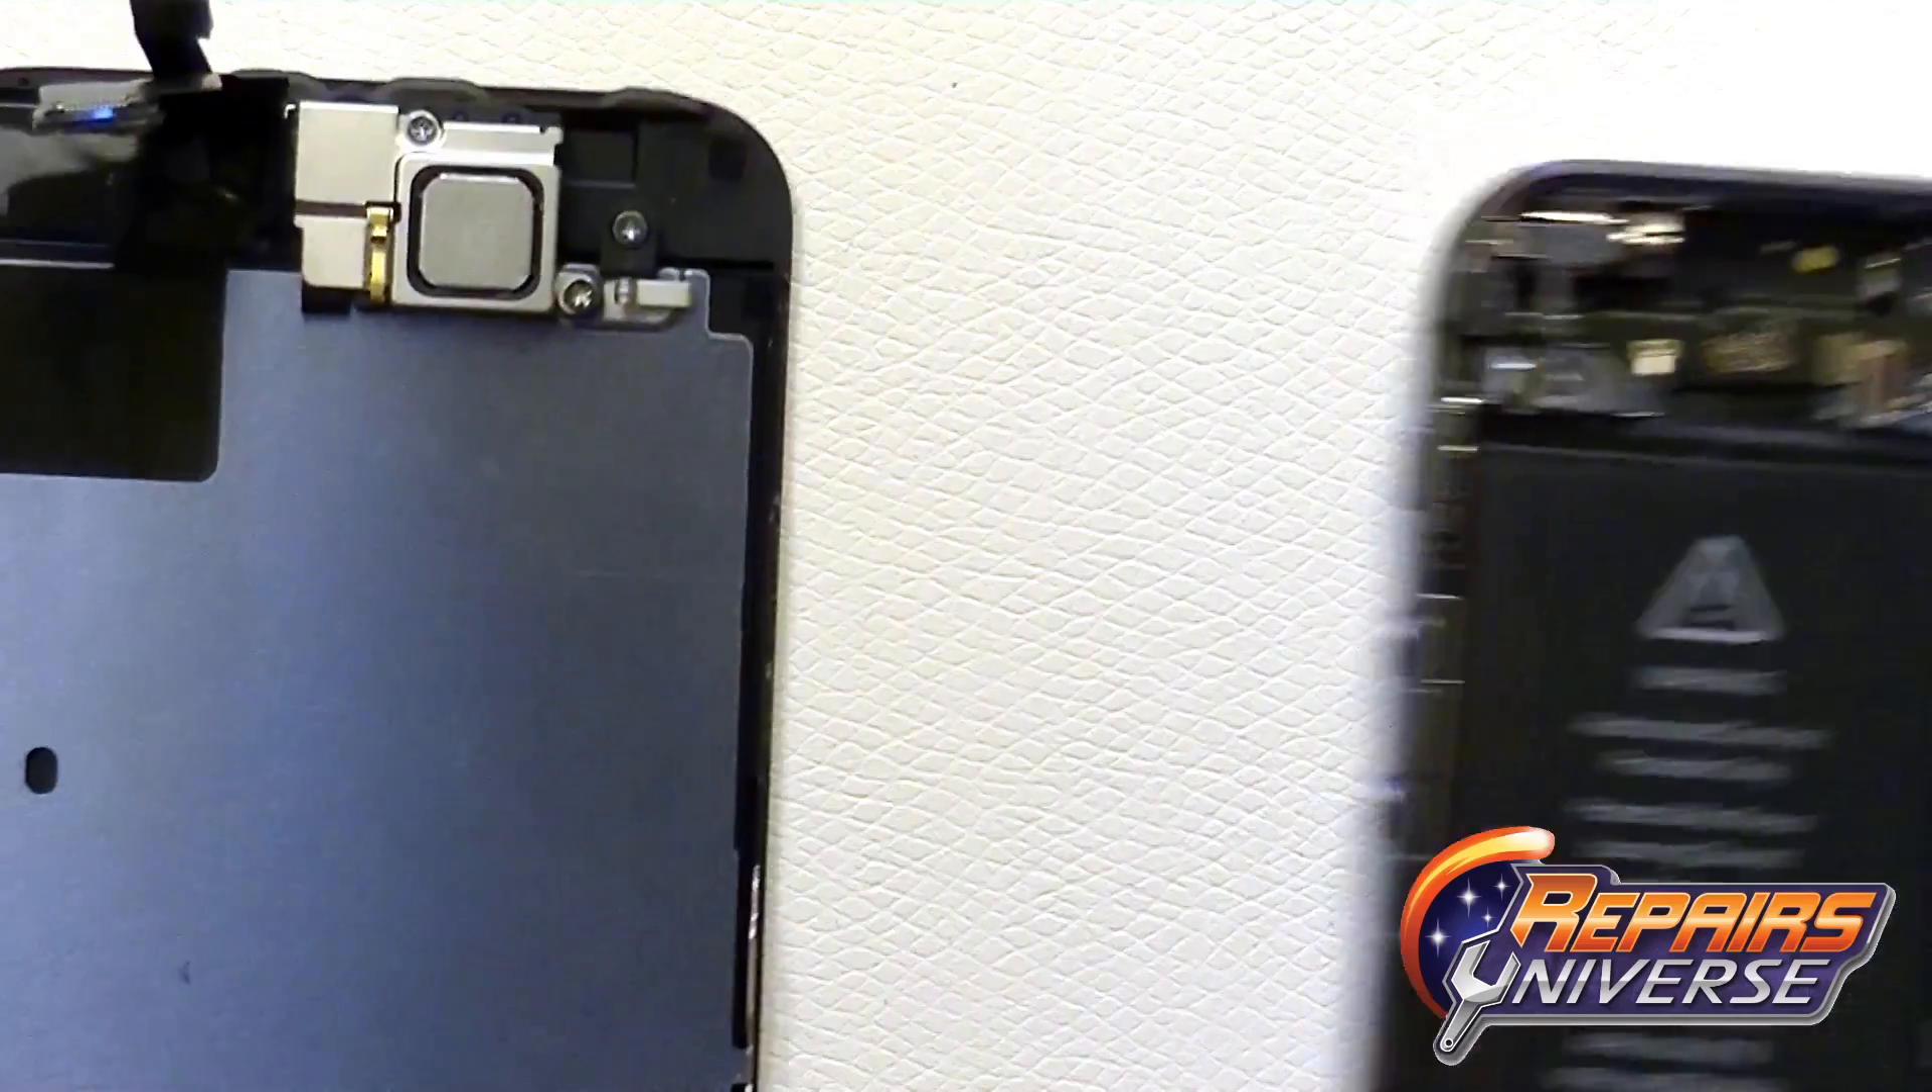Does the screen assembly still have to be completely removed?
No.